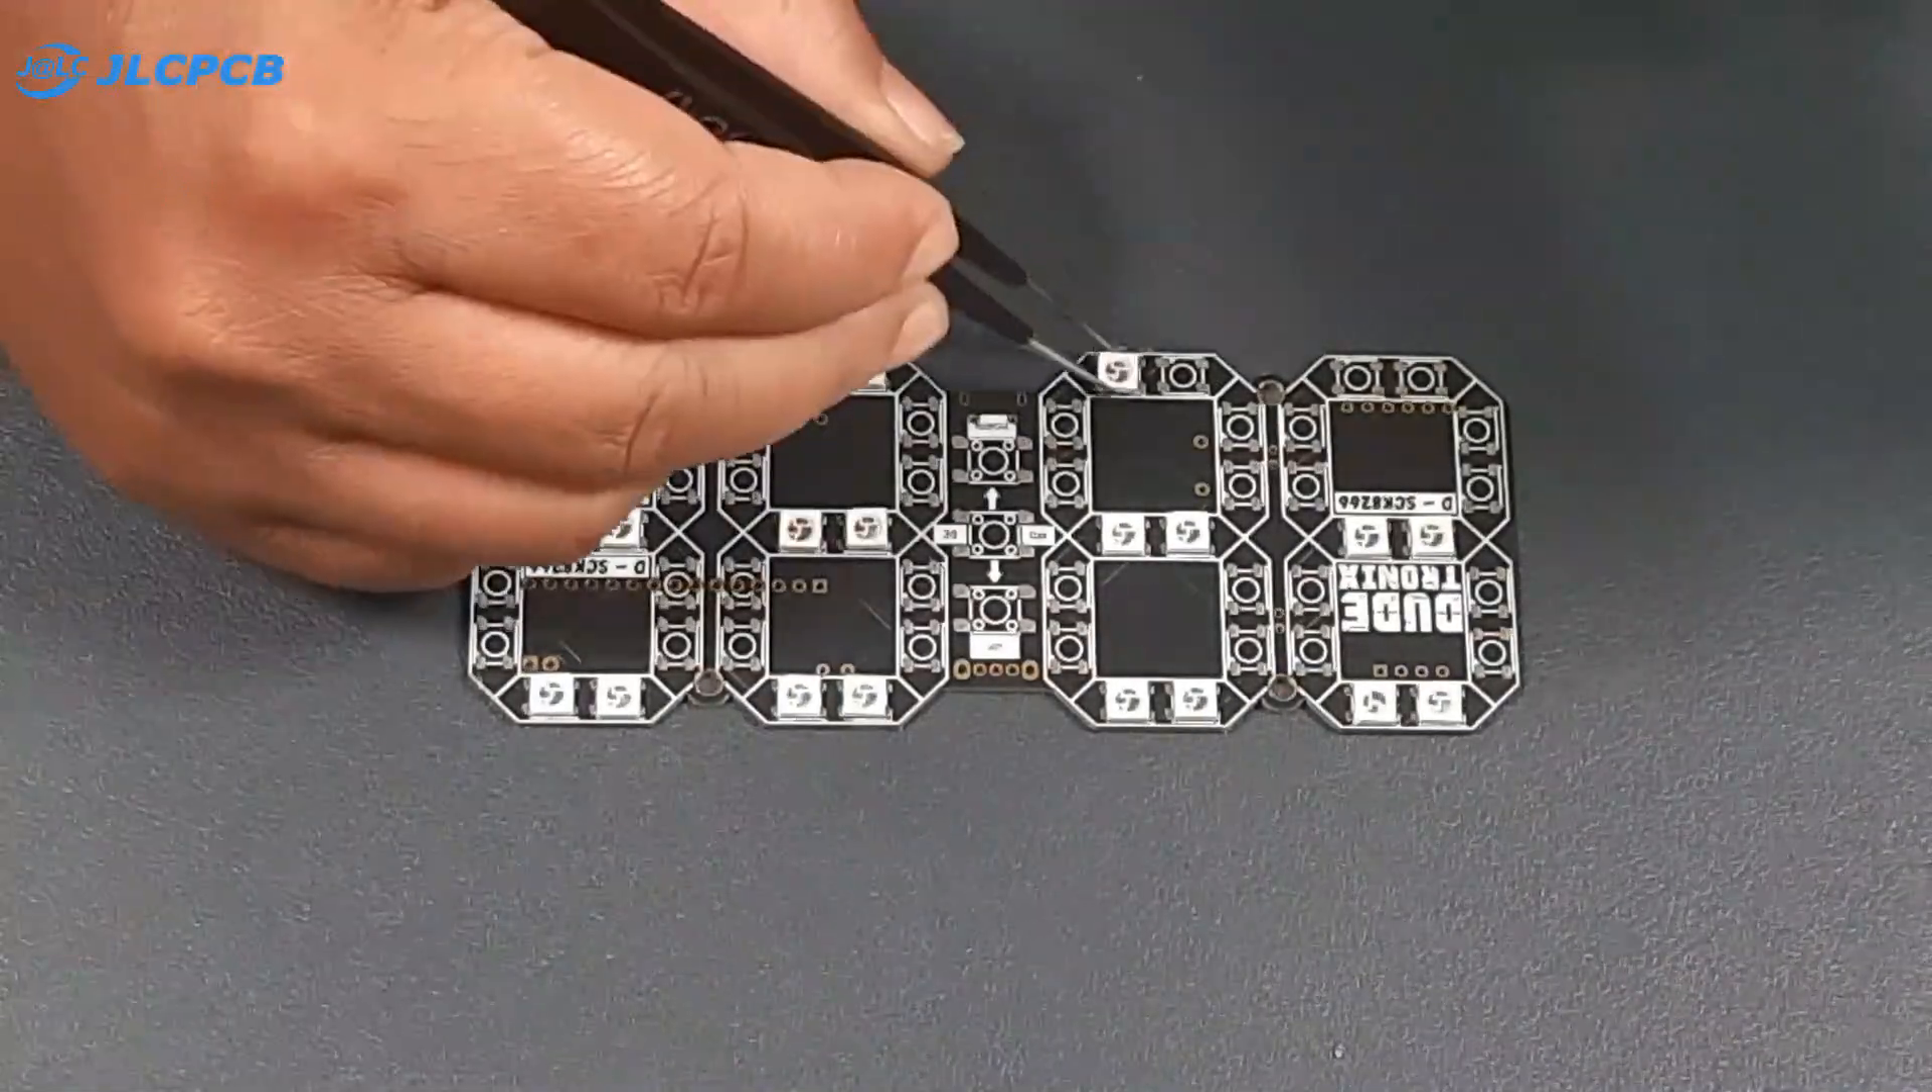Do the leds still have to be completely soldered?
Yes.